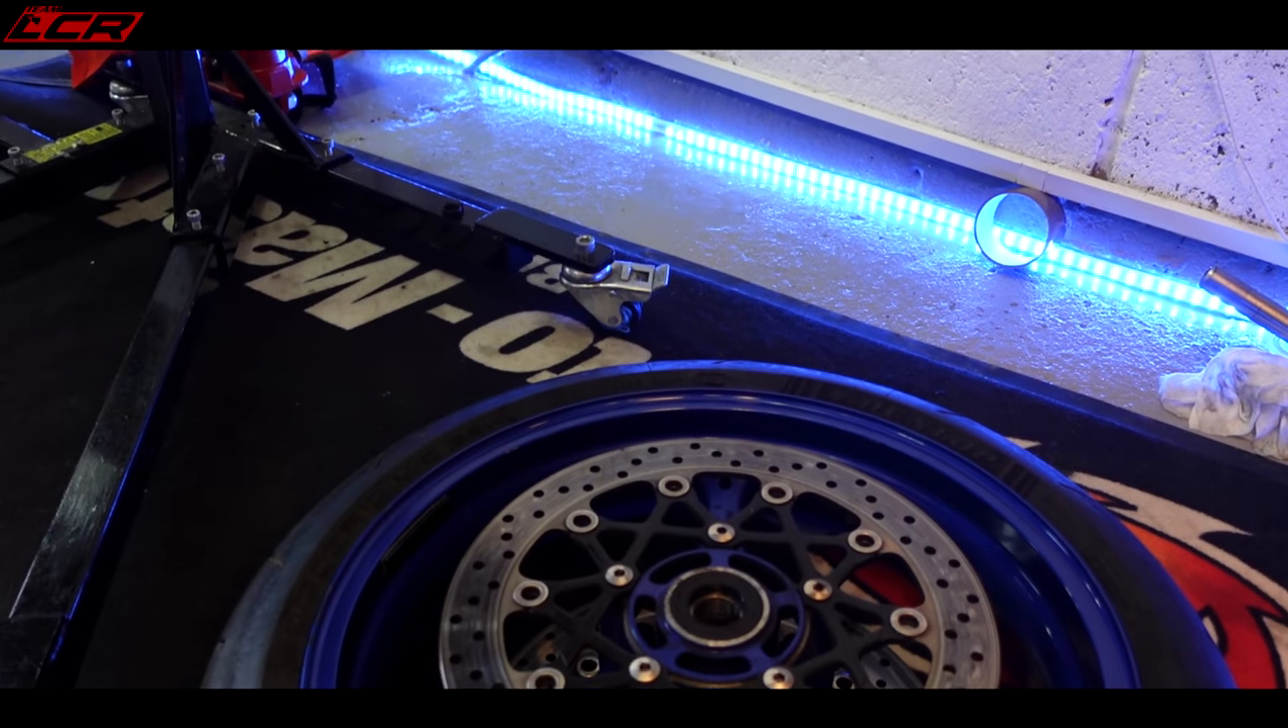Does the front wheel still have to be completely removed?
No.